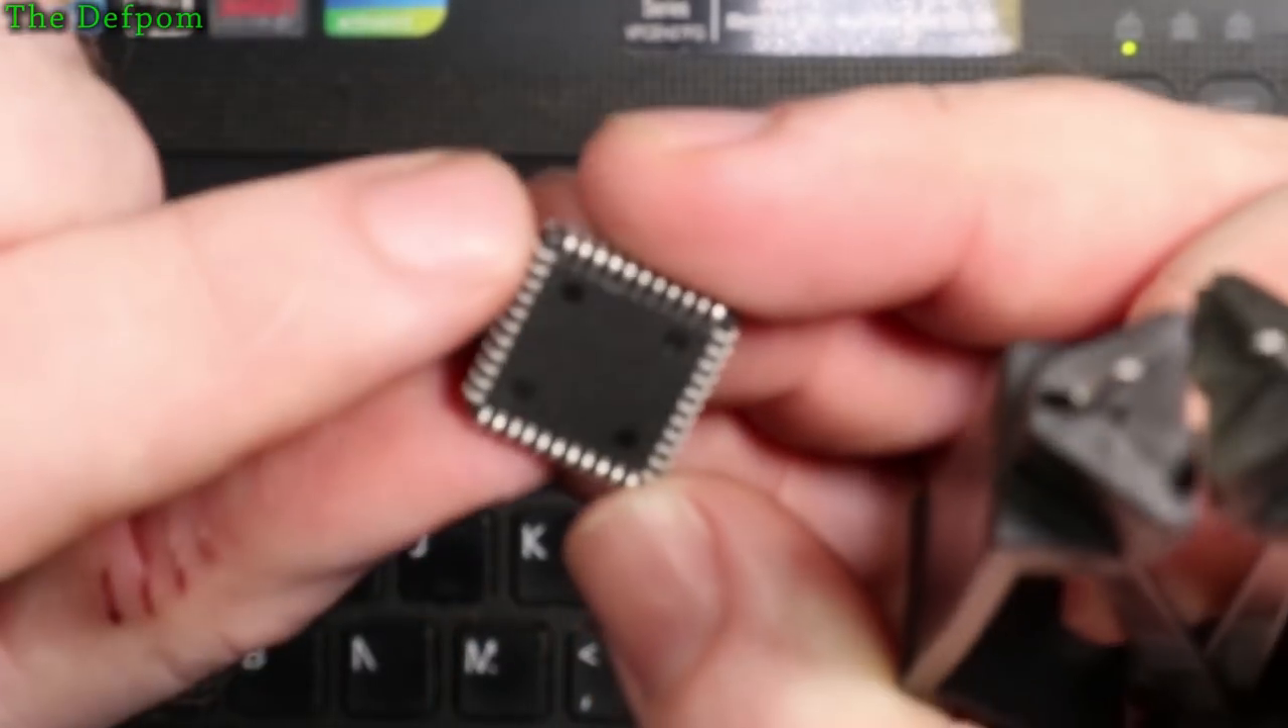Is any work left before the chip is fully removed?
No.